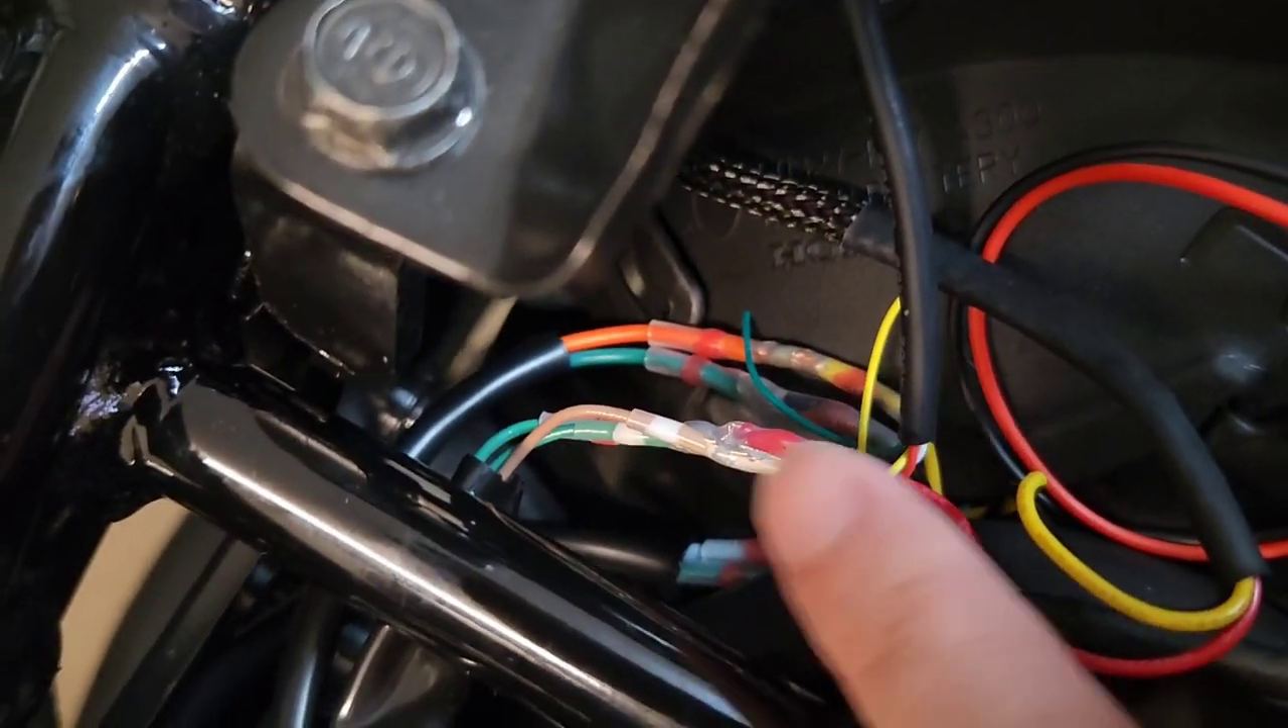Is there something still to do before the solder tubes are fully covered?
Yes.